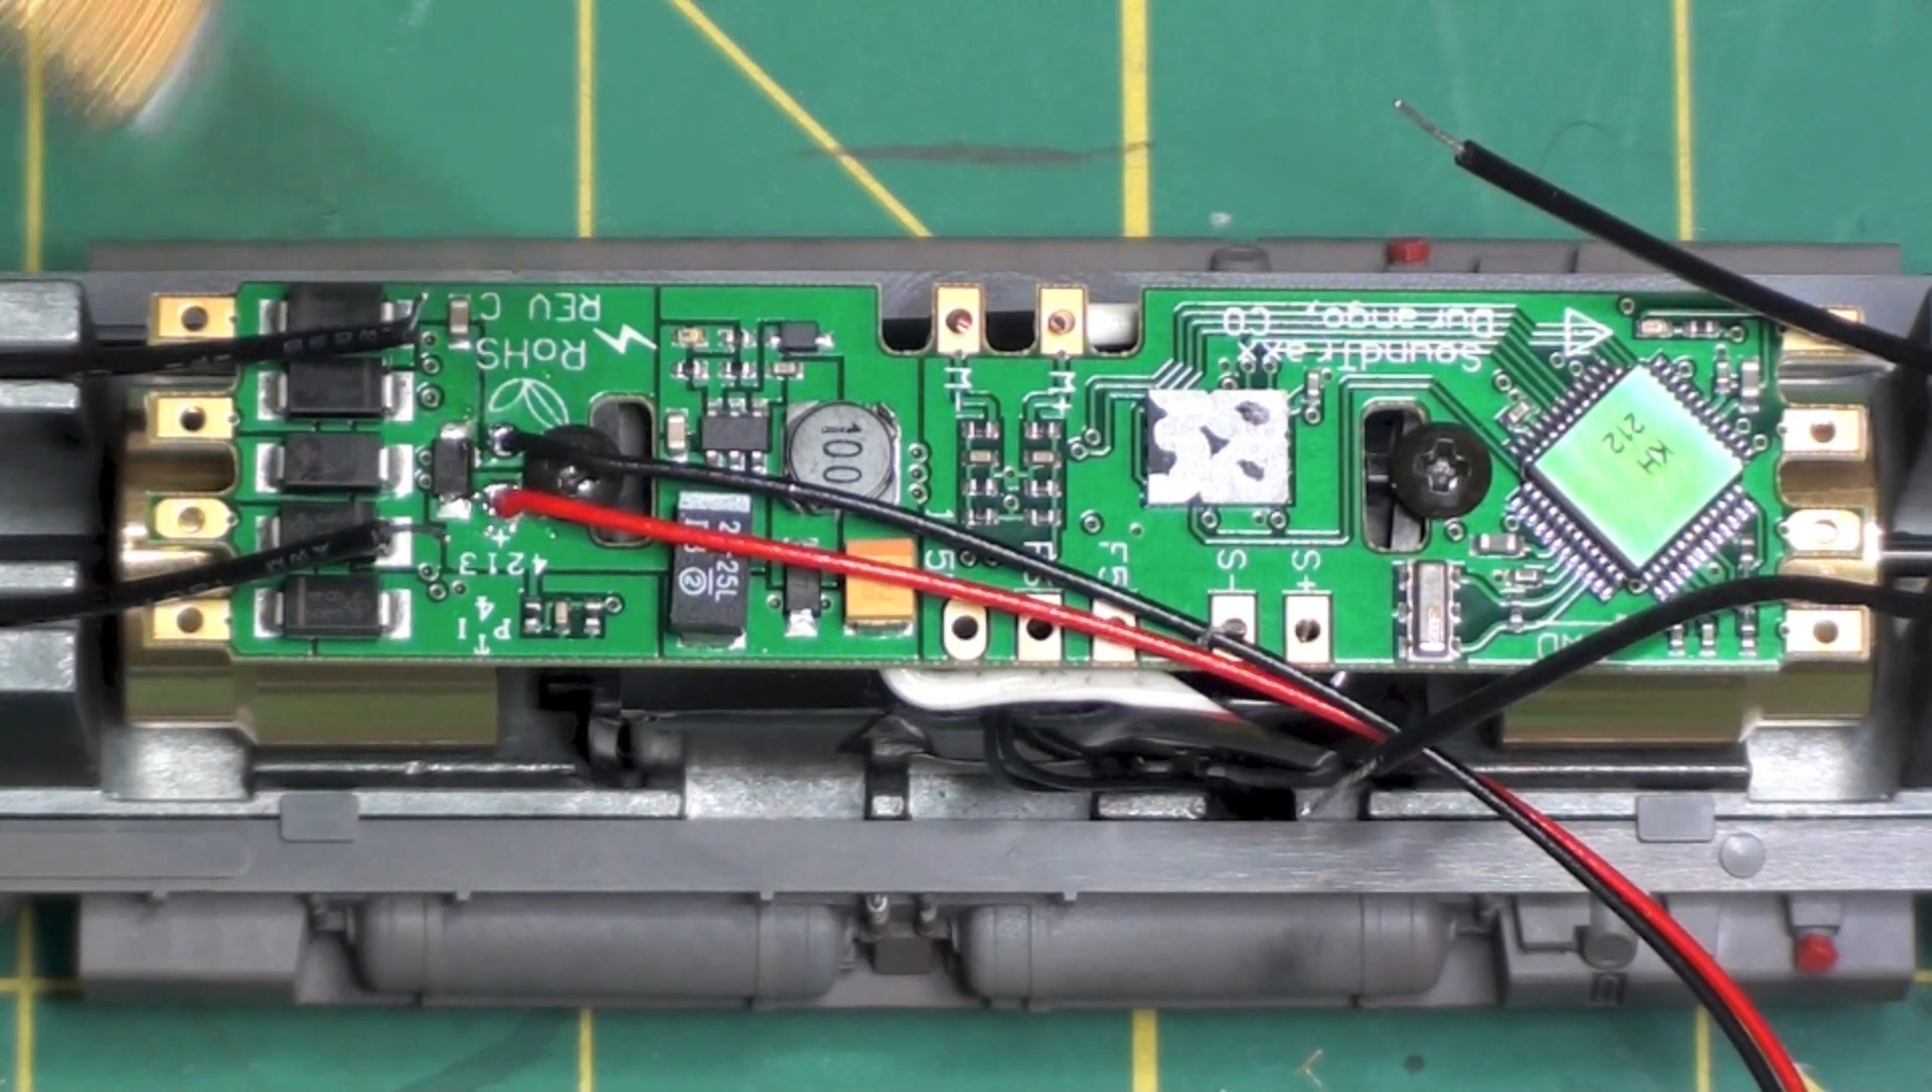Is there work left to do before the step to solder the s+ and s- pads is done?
Yes.